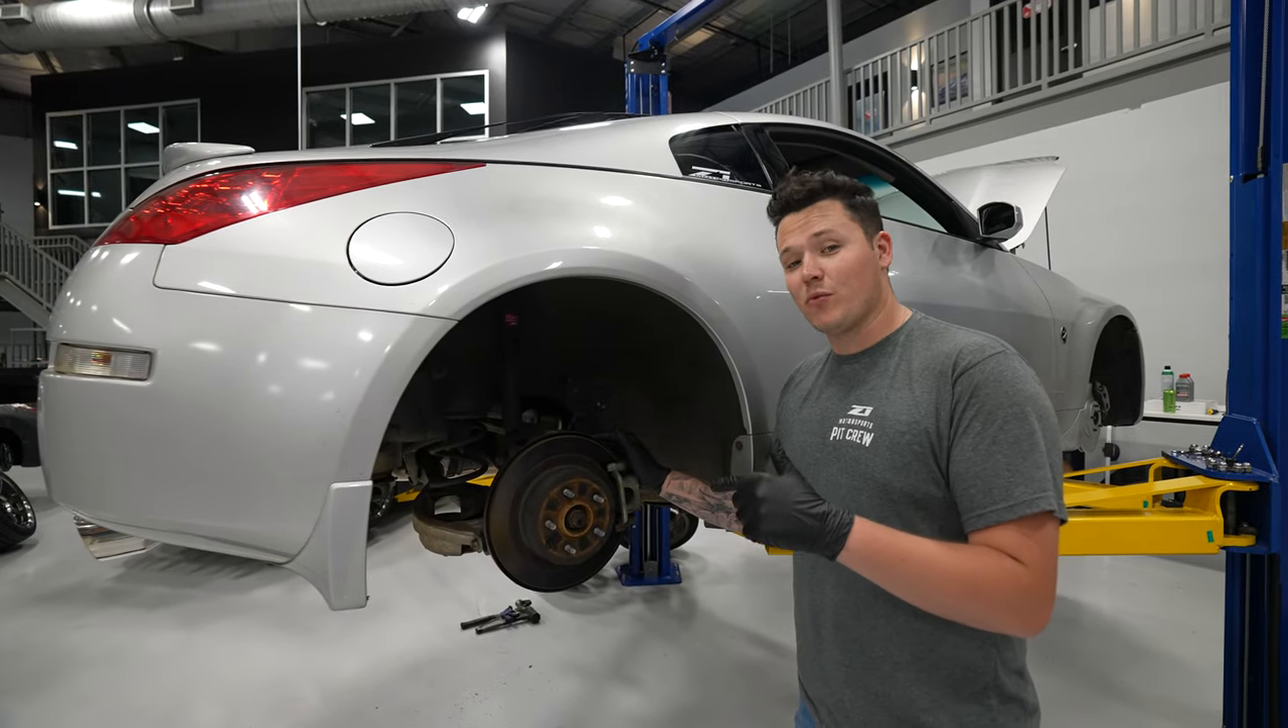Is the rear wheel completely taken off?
Yes.